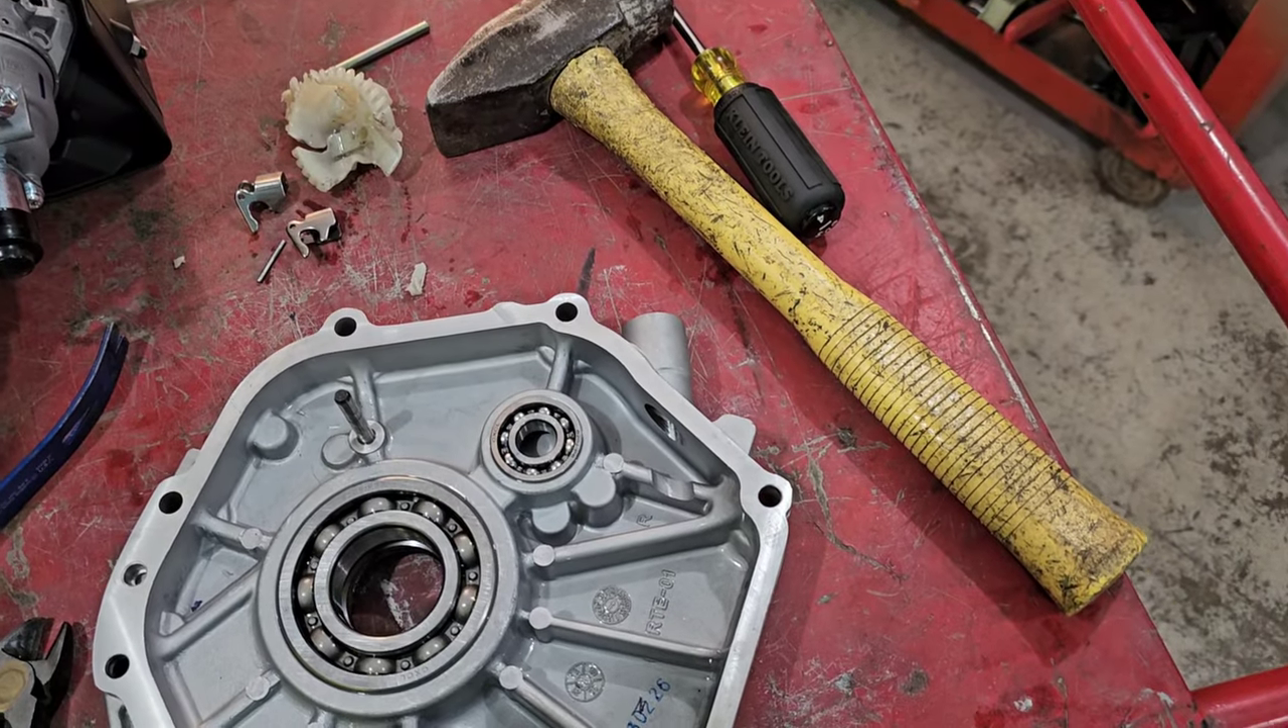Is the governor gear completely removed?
Yes.